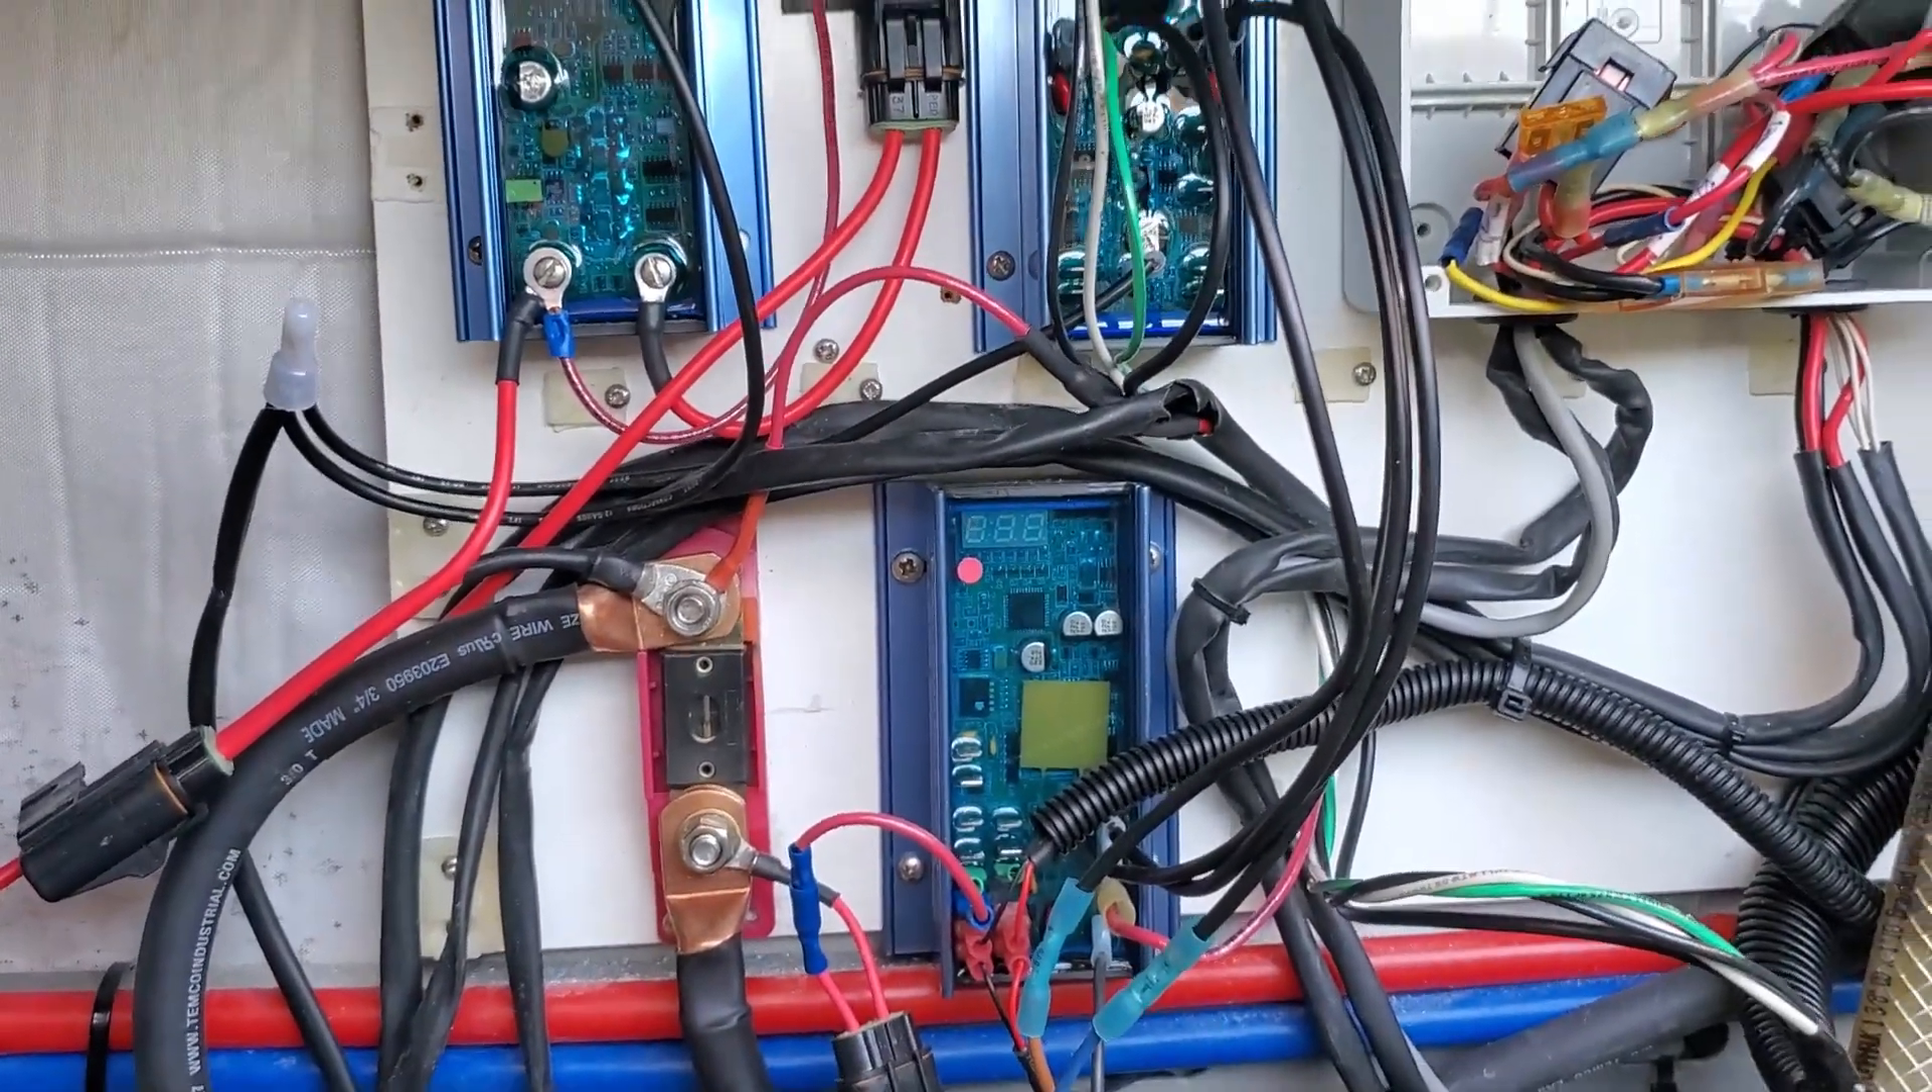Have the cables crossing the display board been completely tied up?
No.